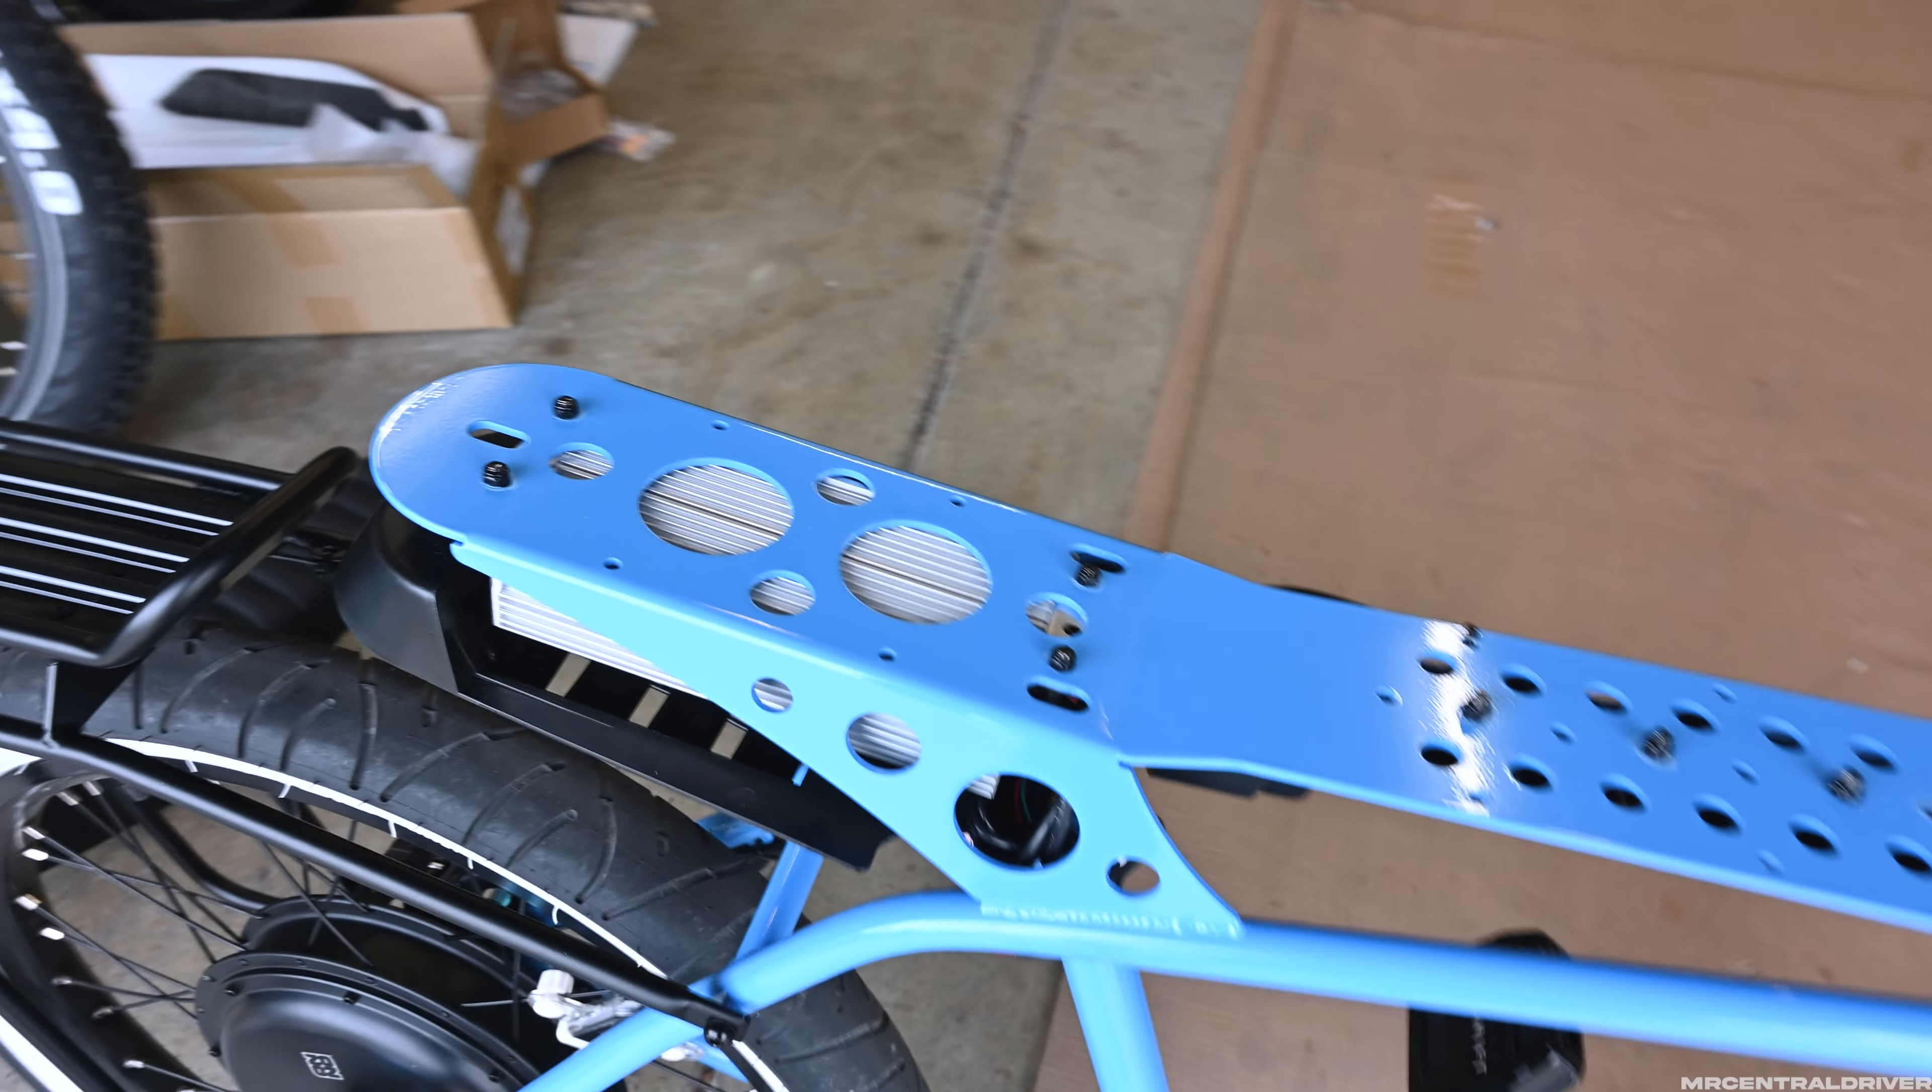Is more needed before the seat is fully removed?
No.